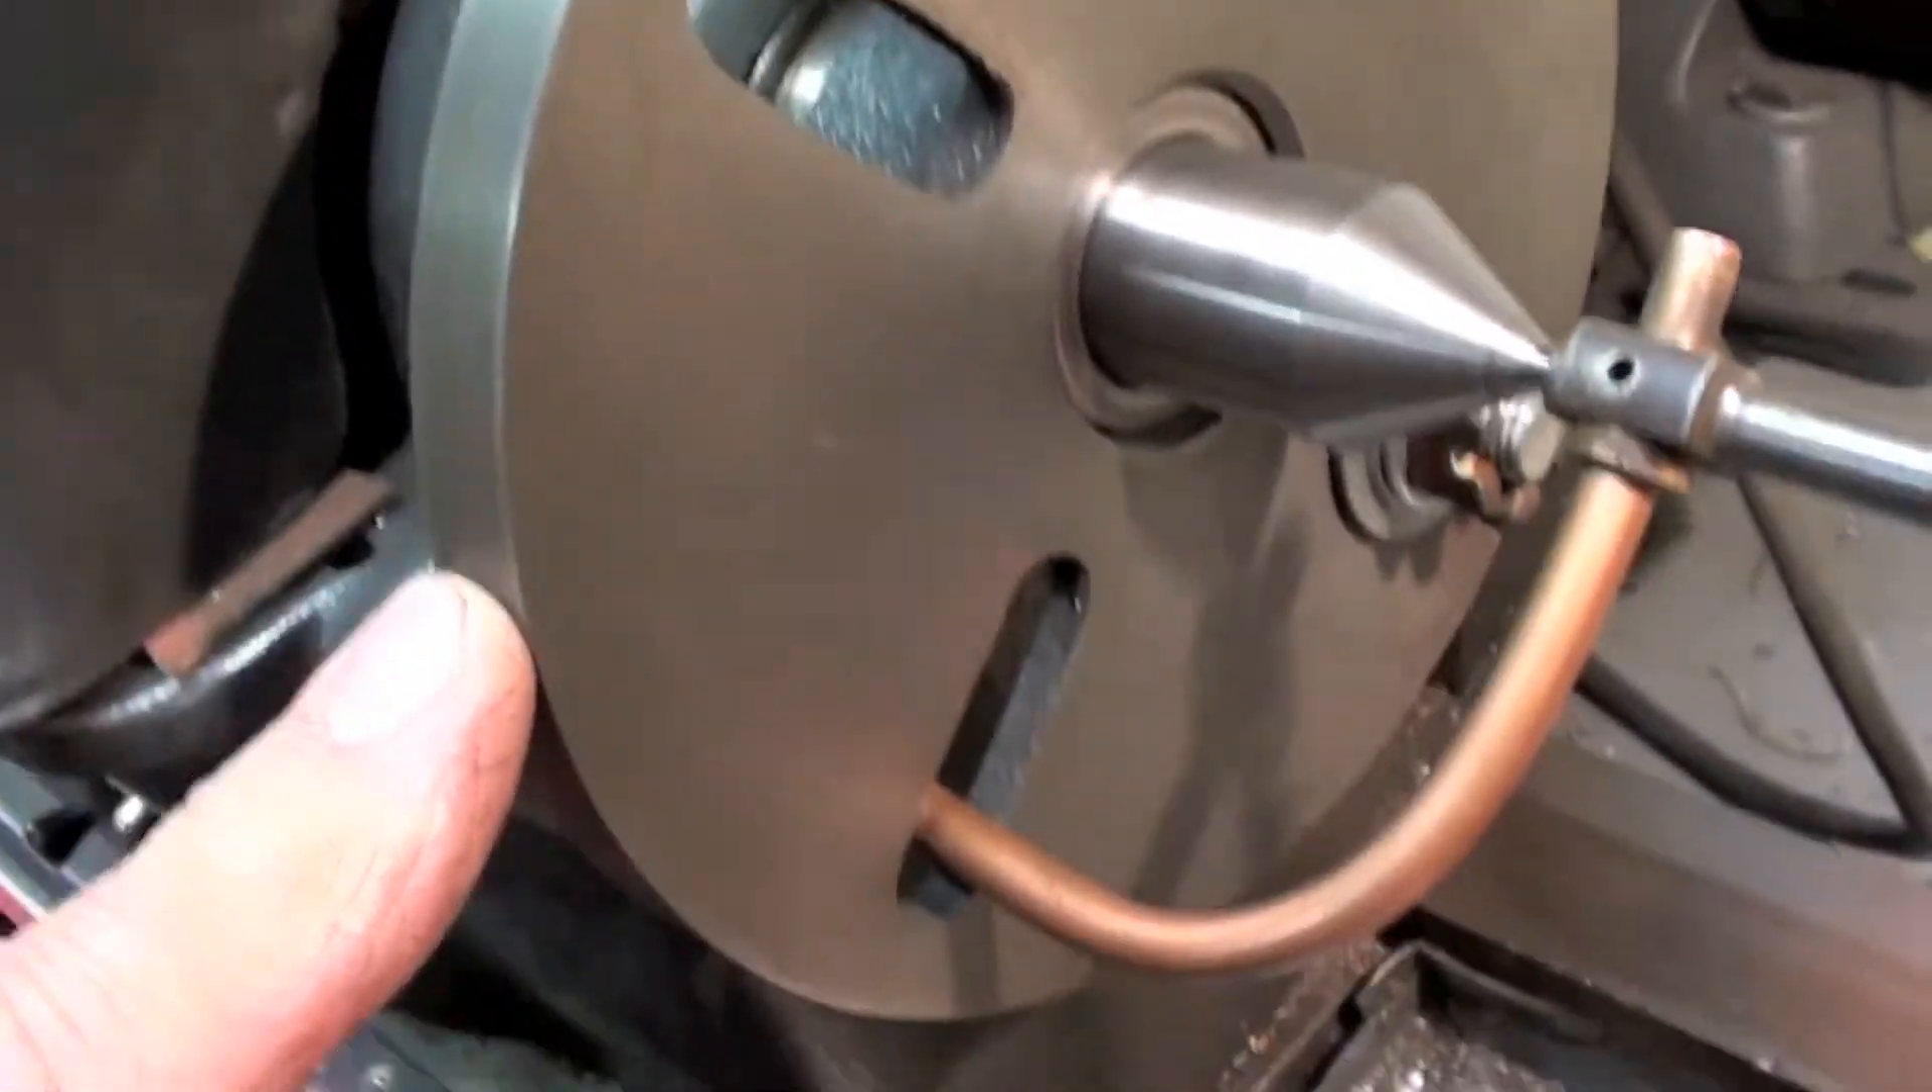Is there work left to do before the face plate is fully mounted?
No.